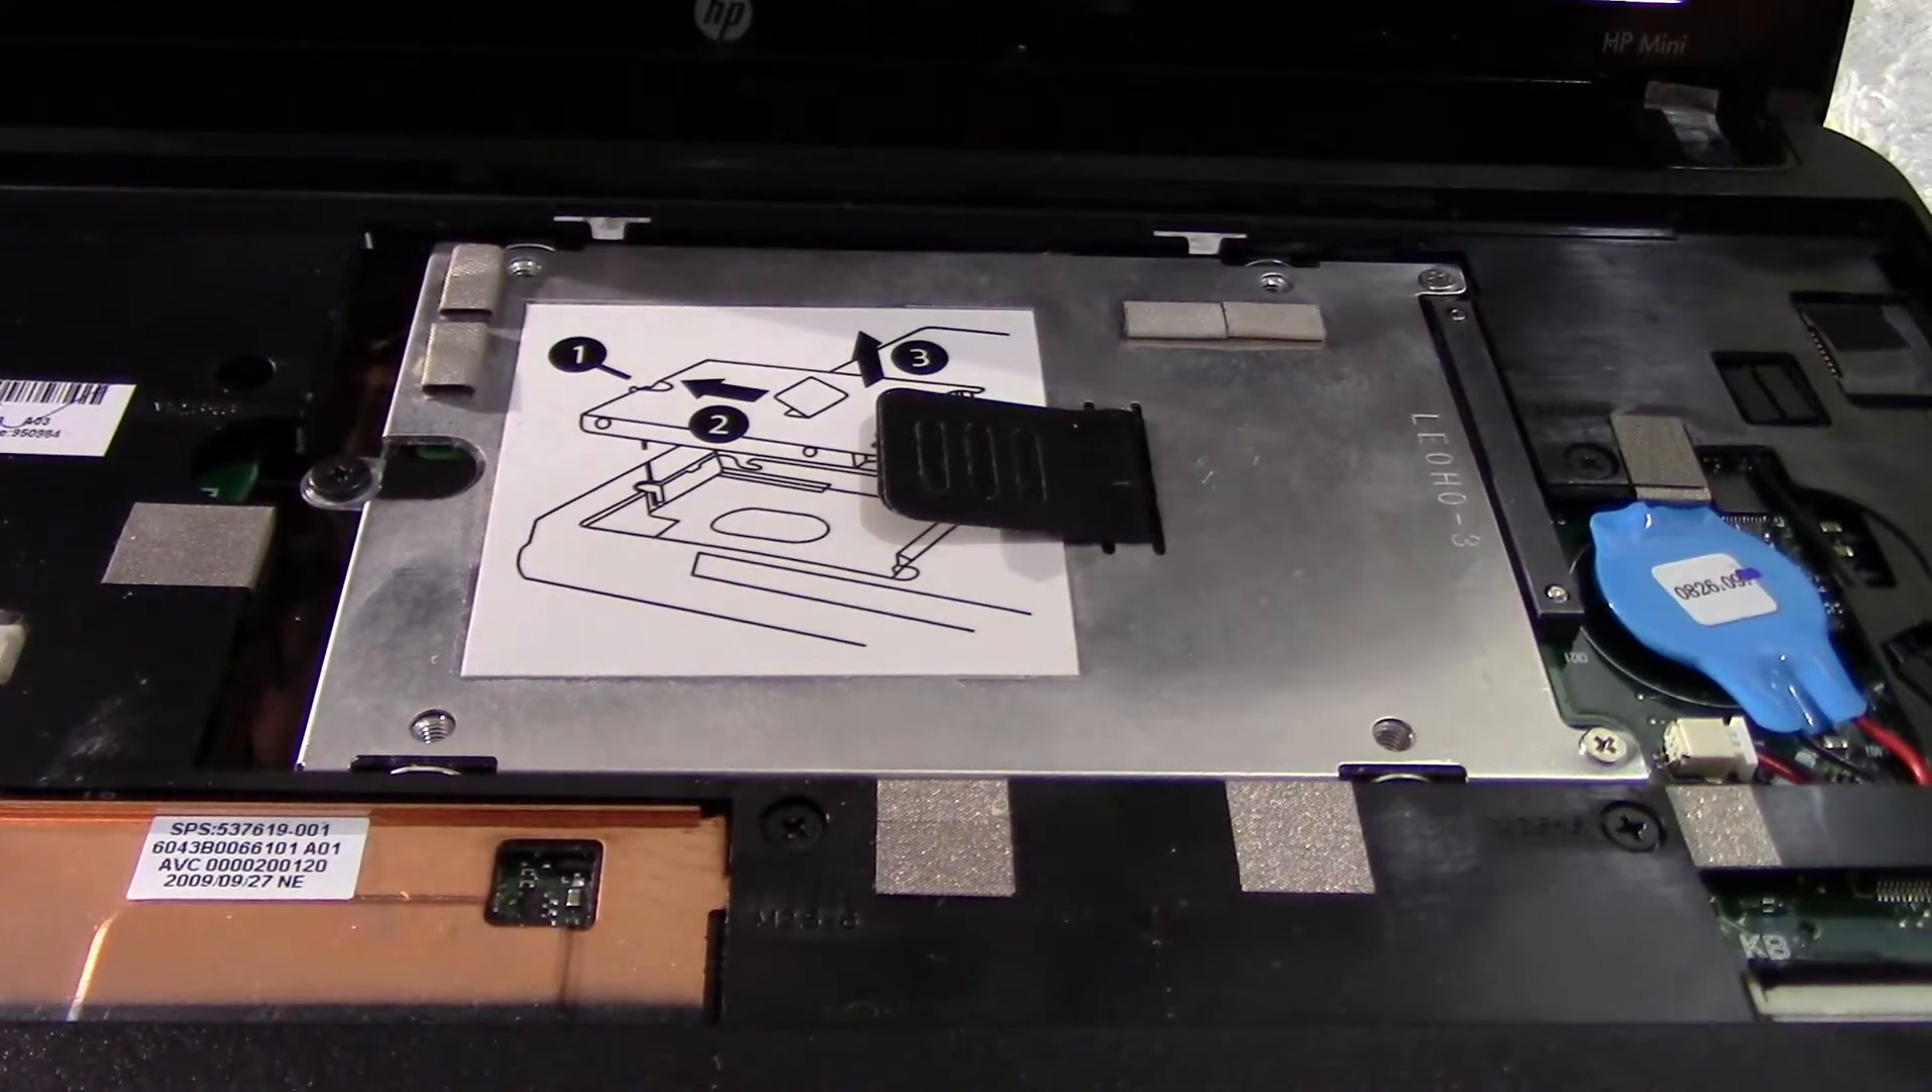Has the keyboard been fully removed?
Yes.